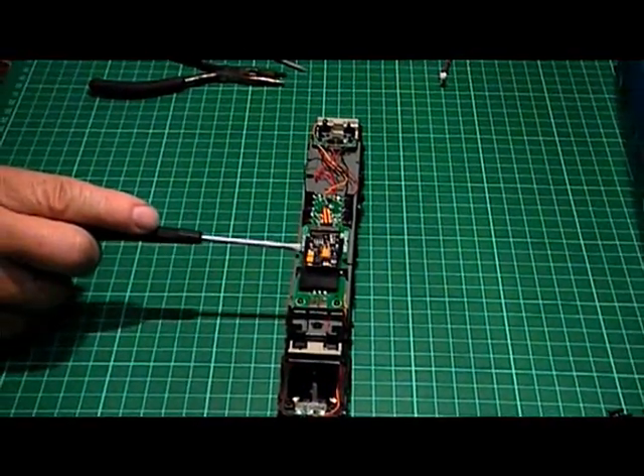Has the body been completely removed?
Yes.